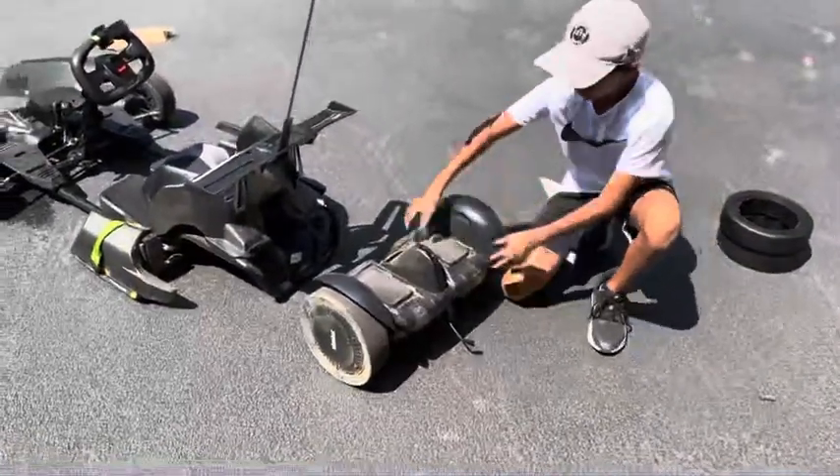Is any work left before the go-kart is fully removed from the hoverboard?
No.